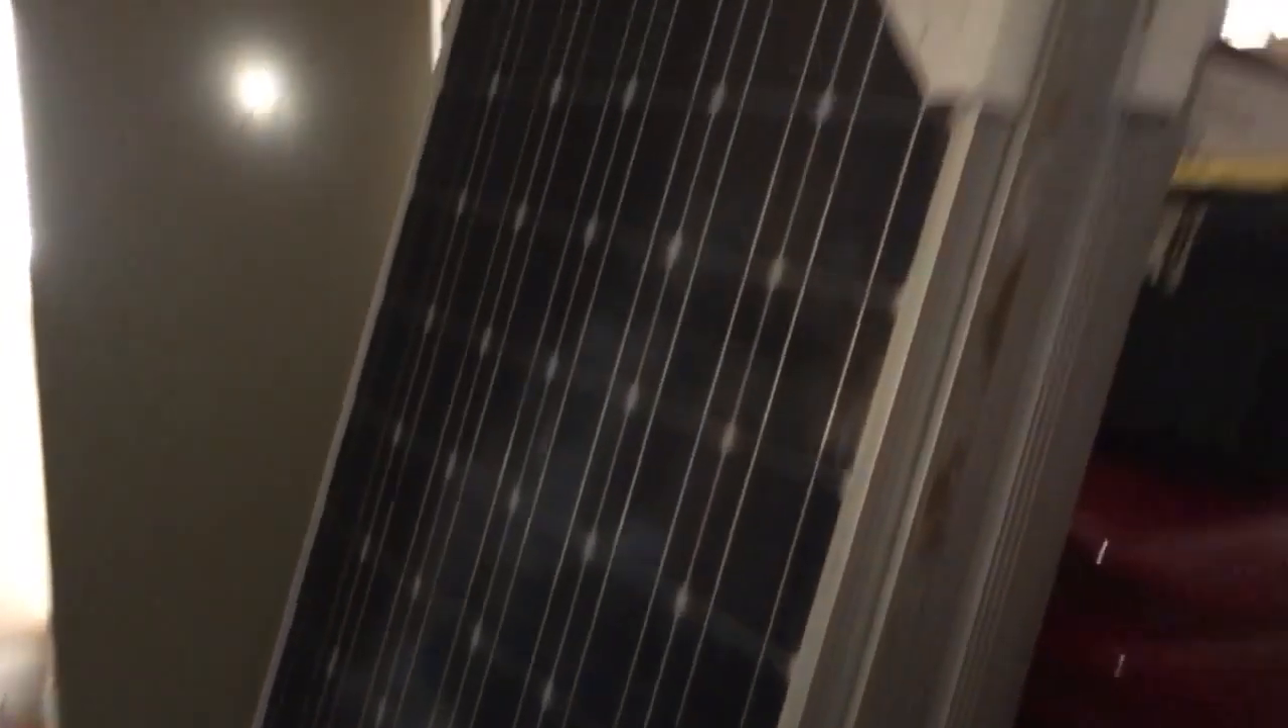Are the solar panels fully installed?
No.